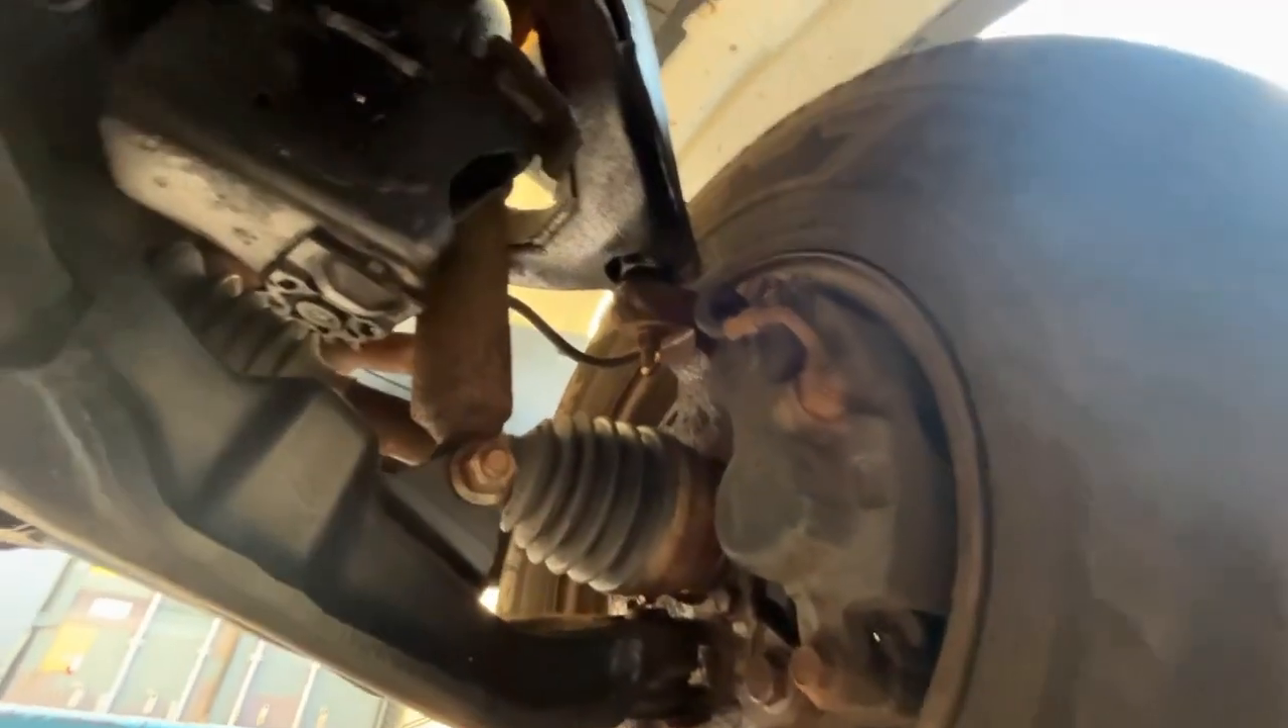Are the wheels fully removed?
No.